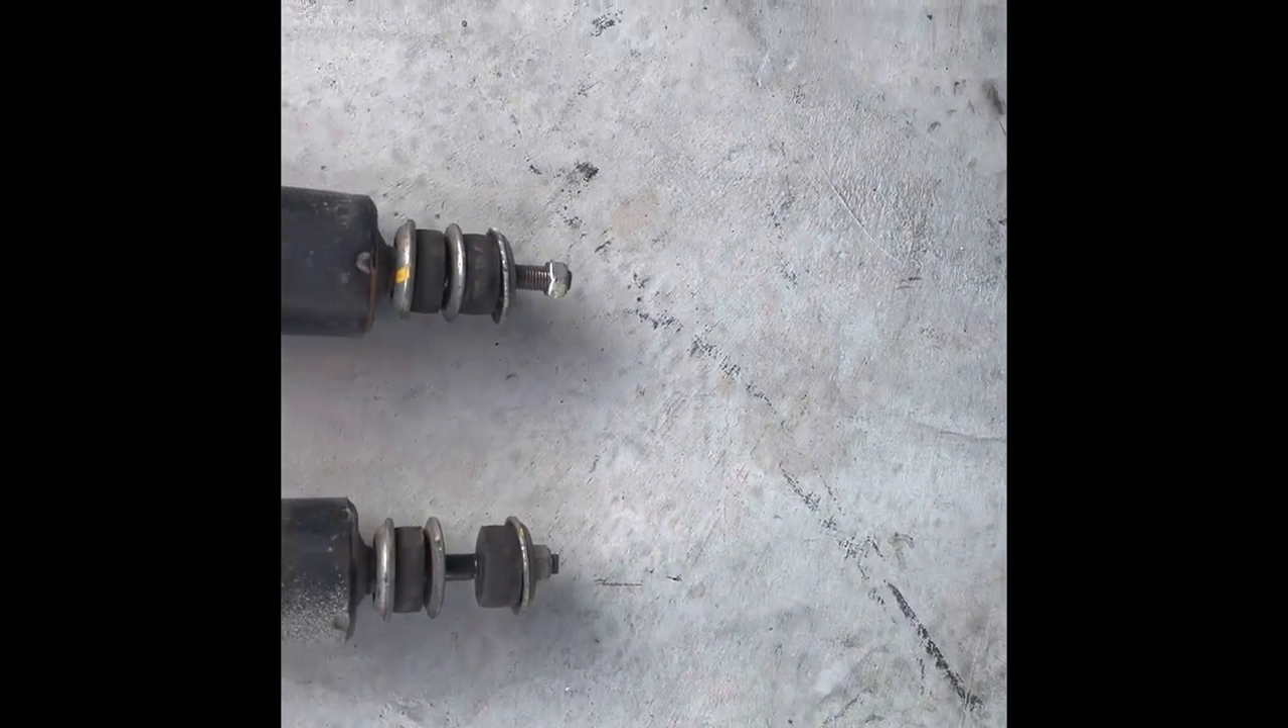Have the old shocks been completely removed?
Yes.